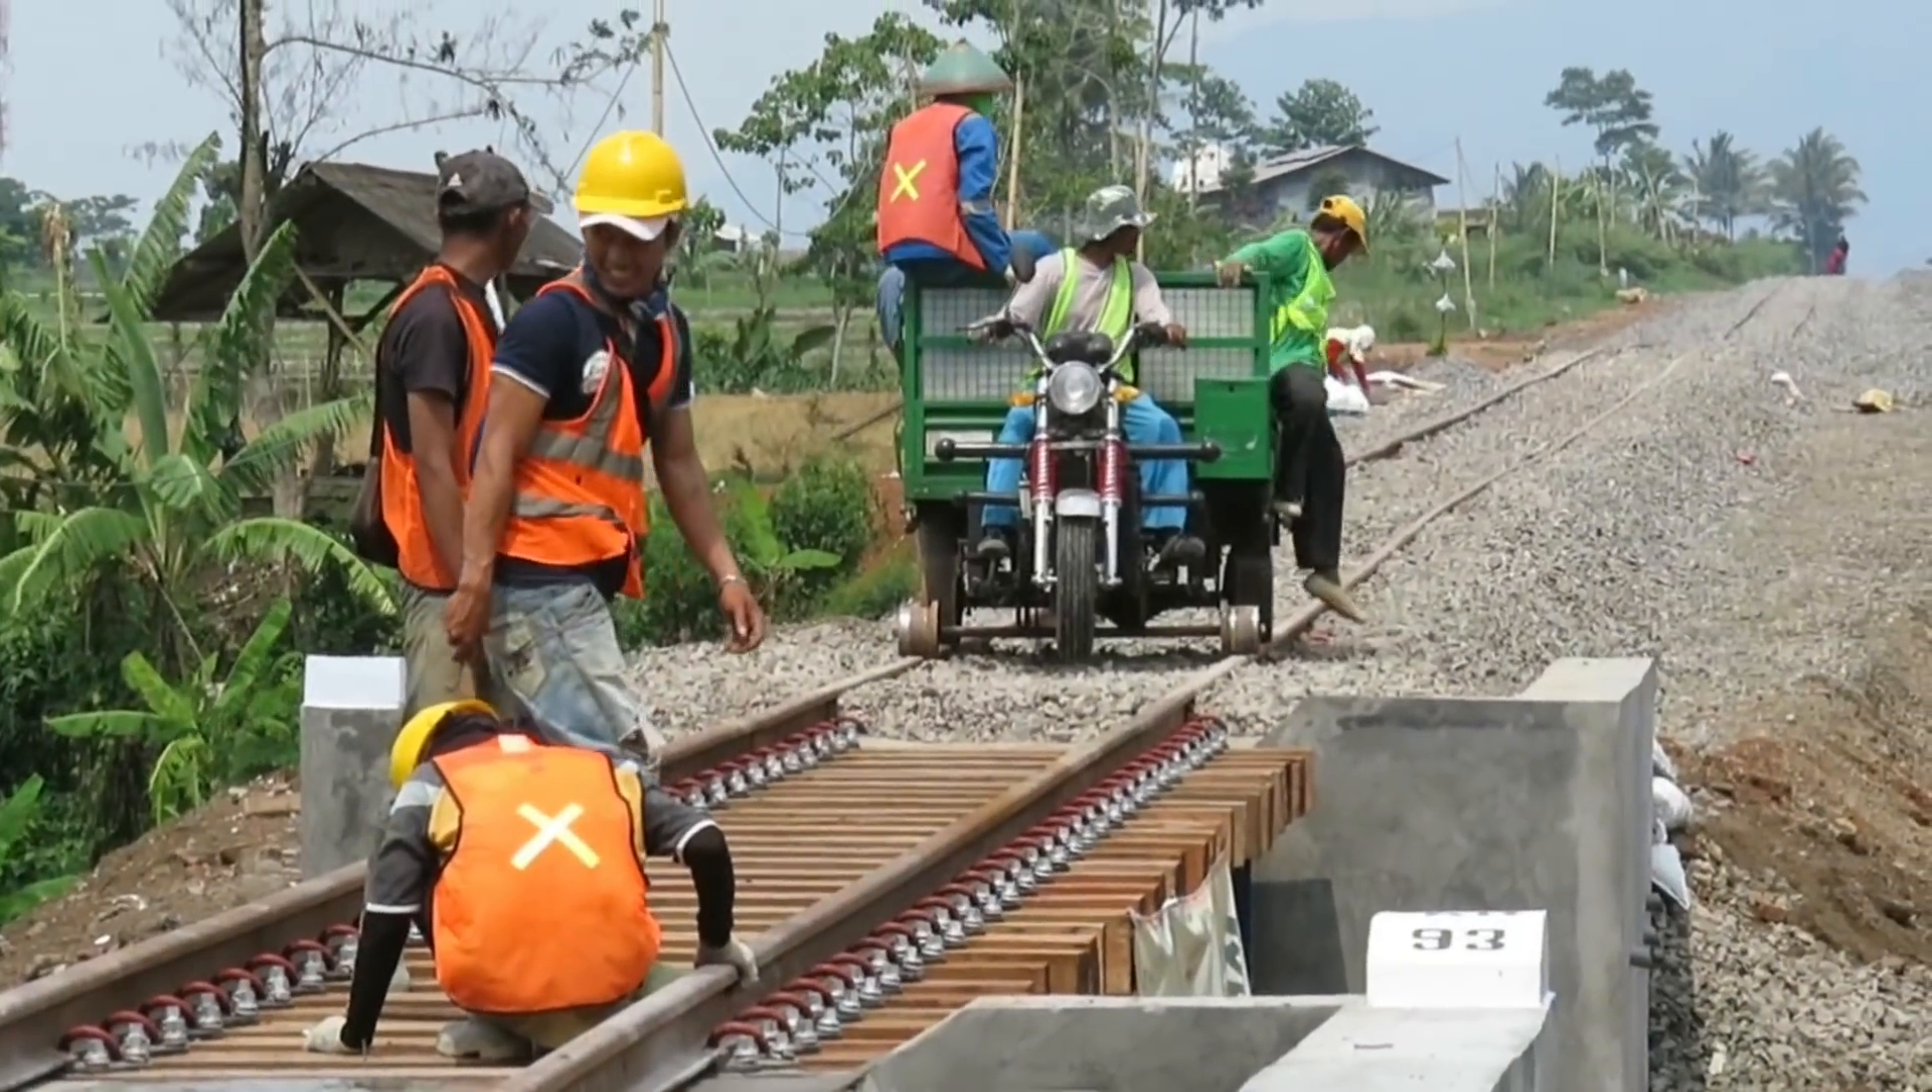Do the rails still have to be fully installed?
No.